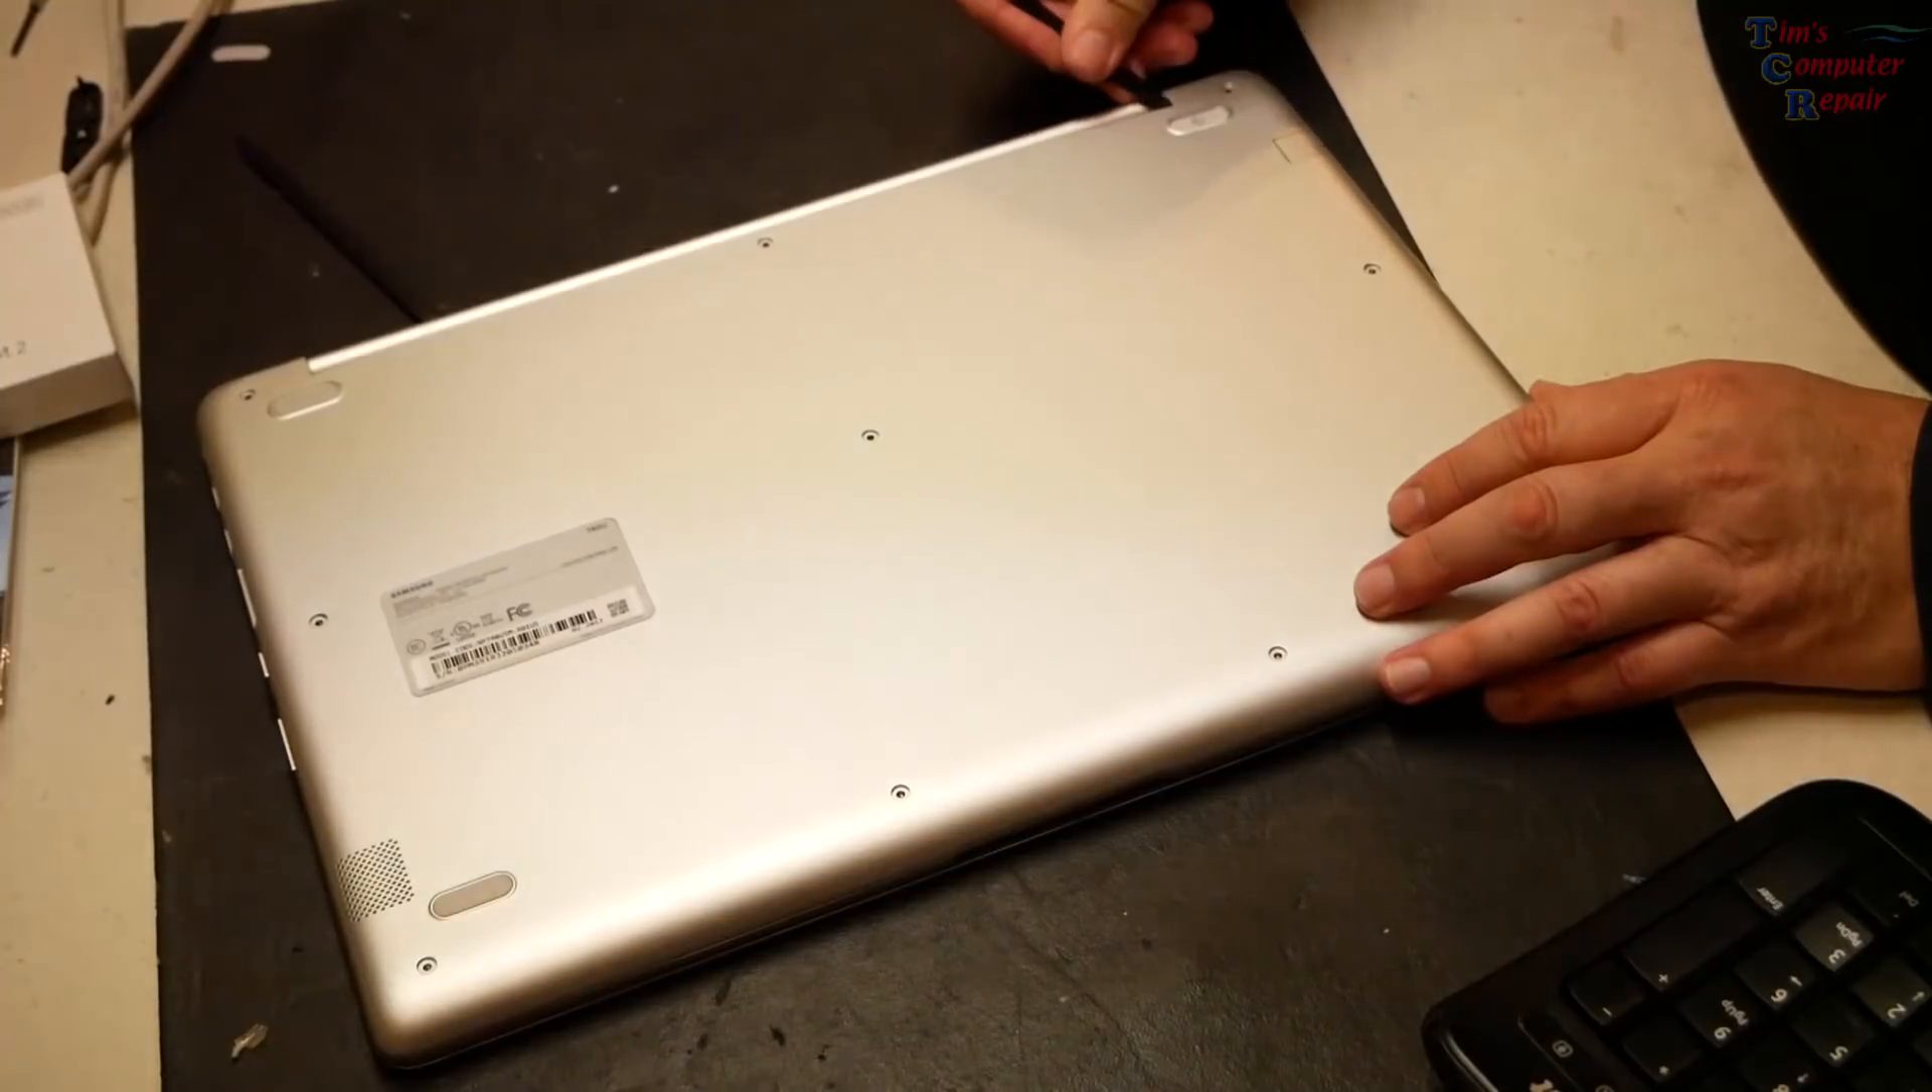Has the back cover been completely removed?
No.